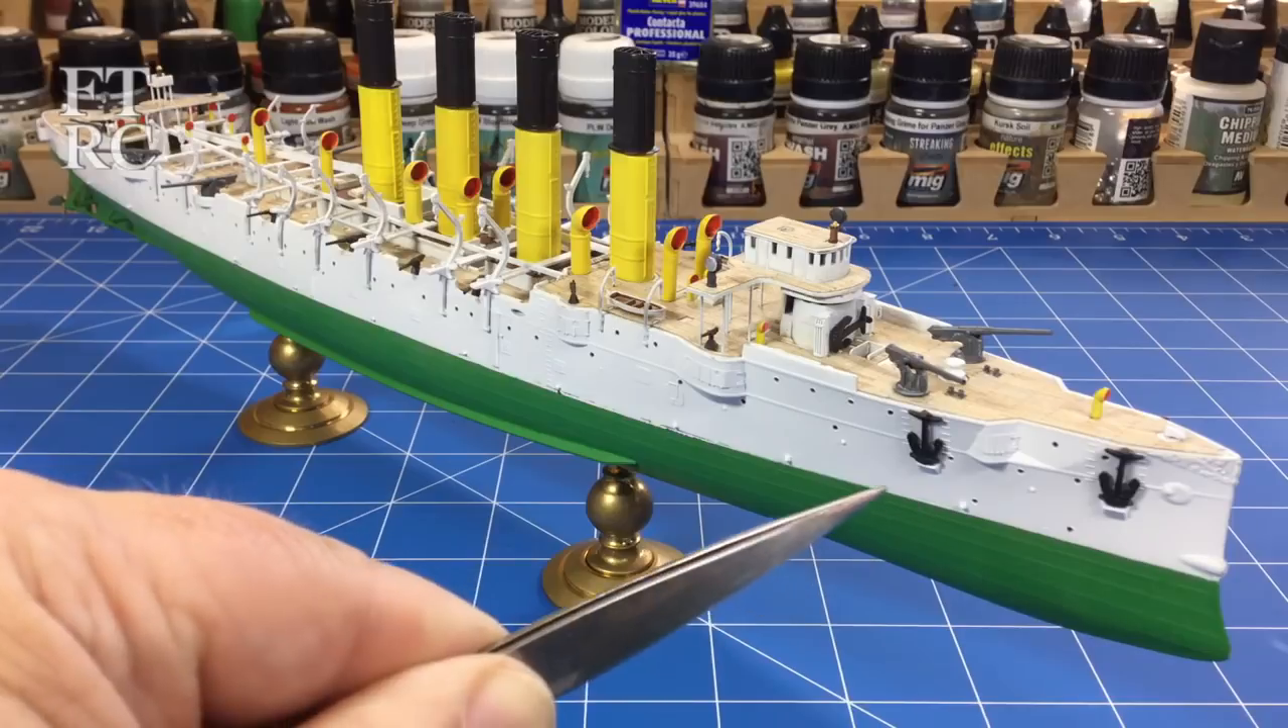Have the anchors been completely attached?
Yes.